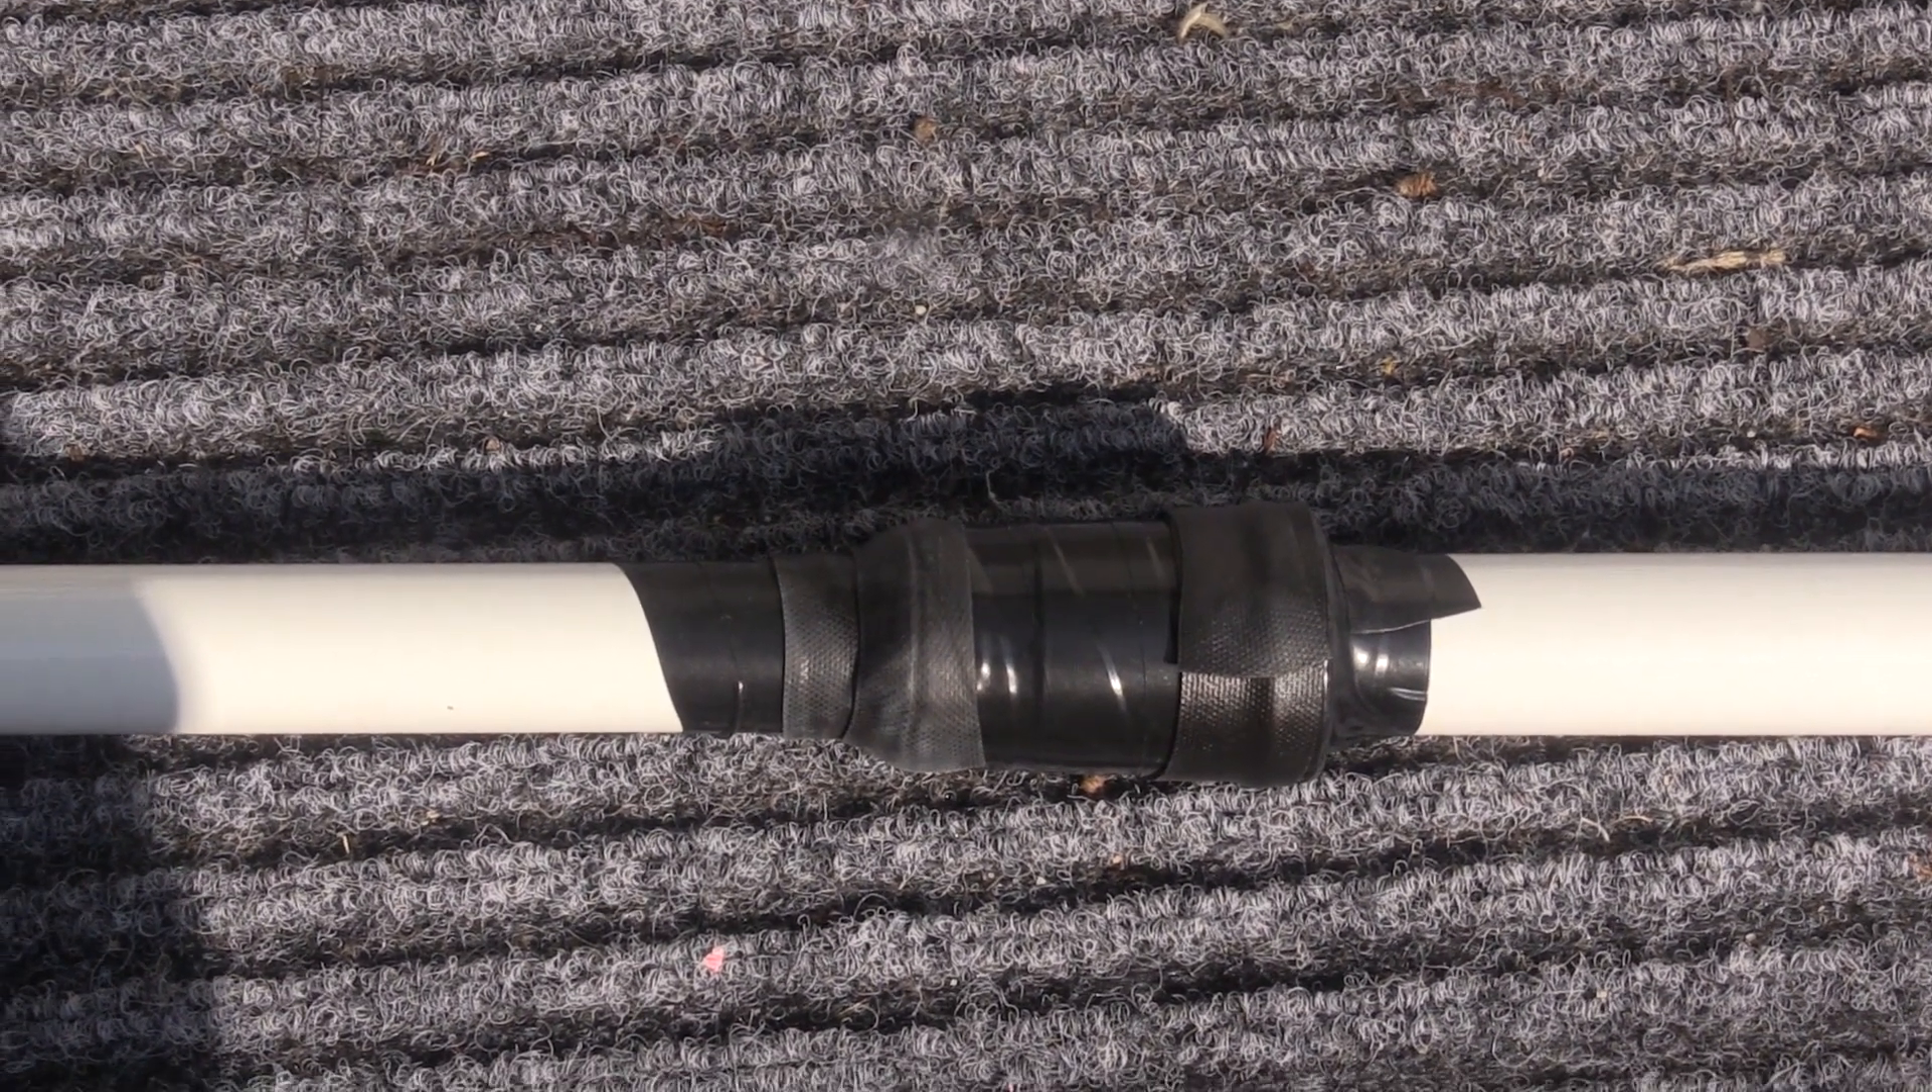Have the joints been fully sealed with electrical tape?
Yes.